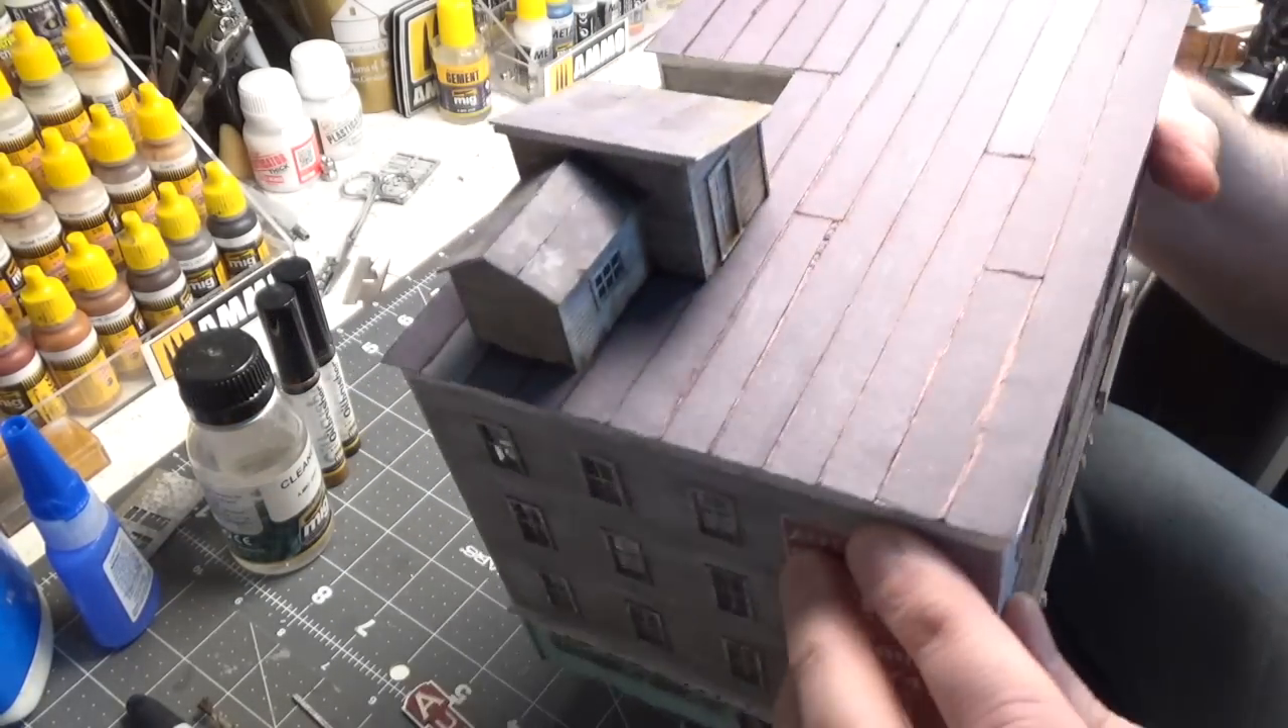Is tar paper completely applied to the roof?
Yes.